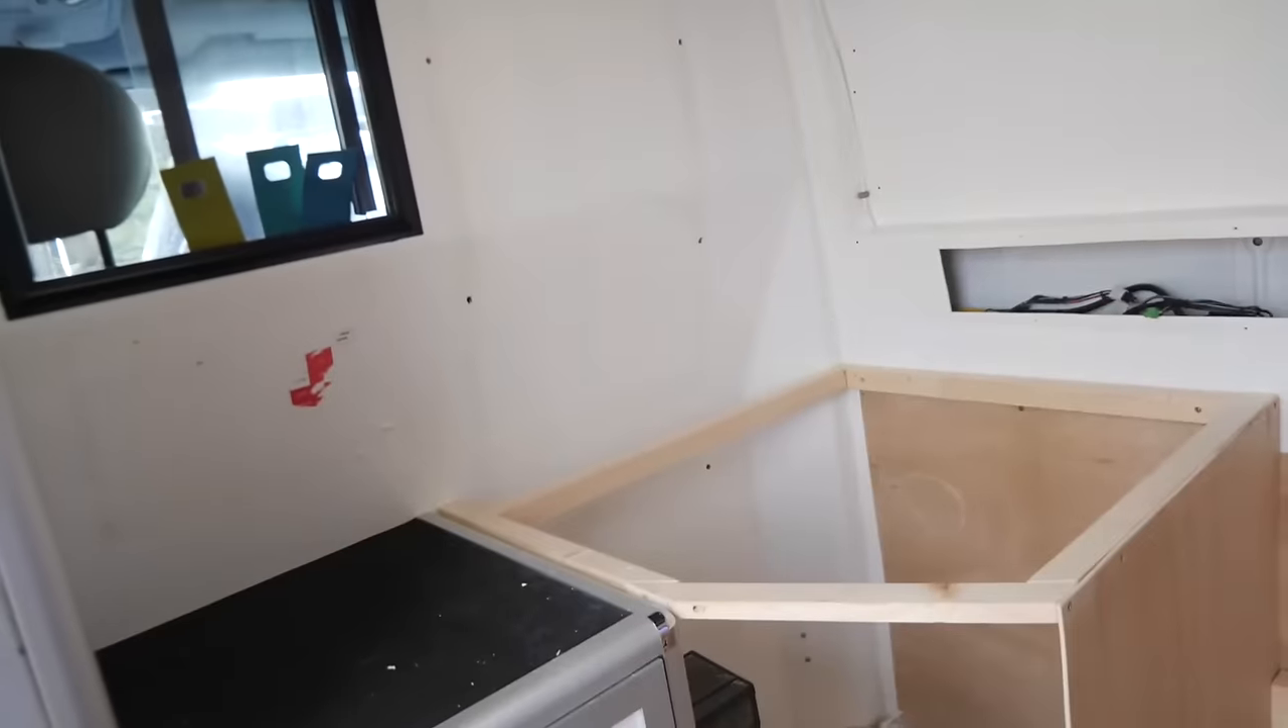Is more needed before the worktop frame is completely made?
No.